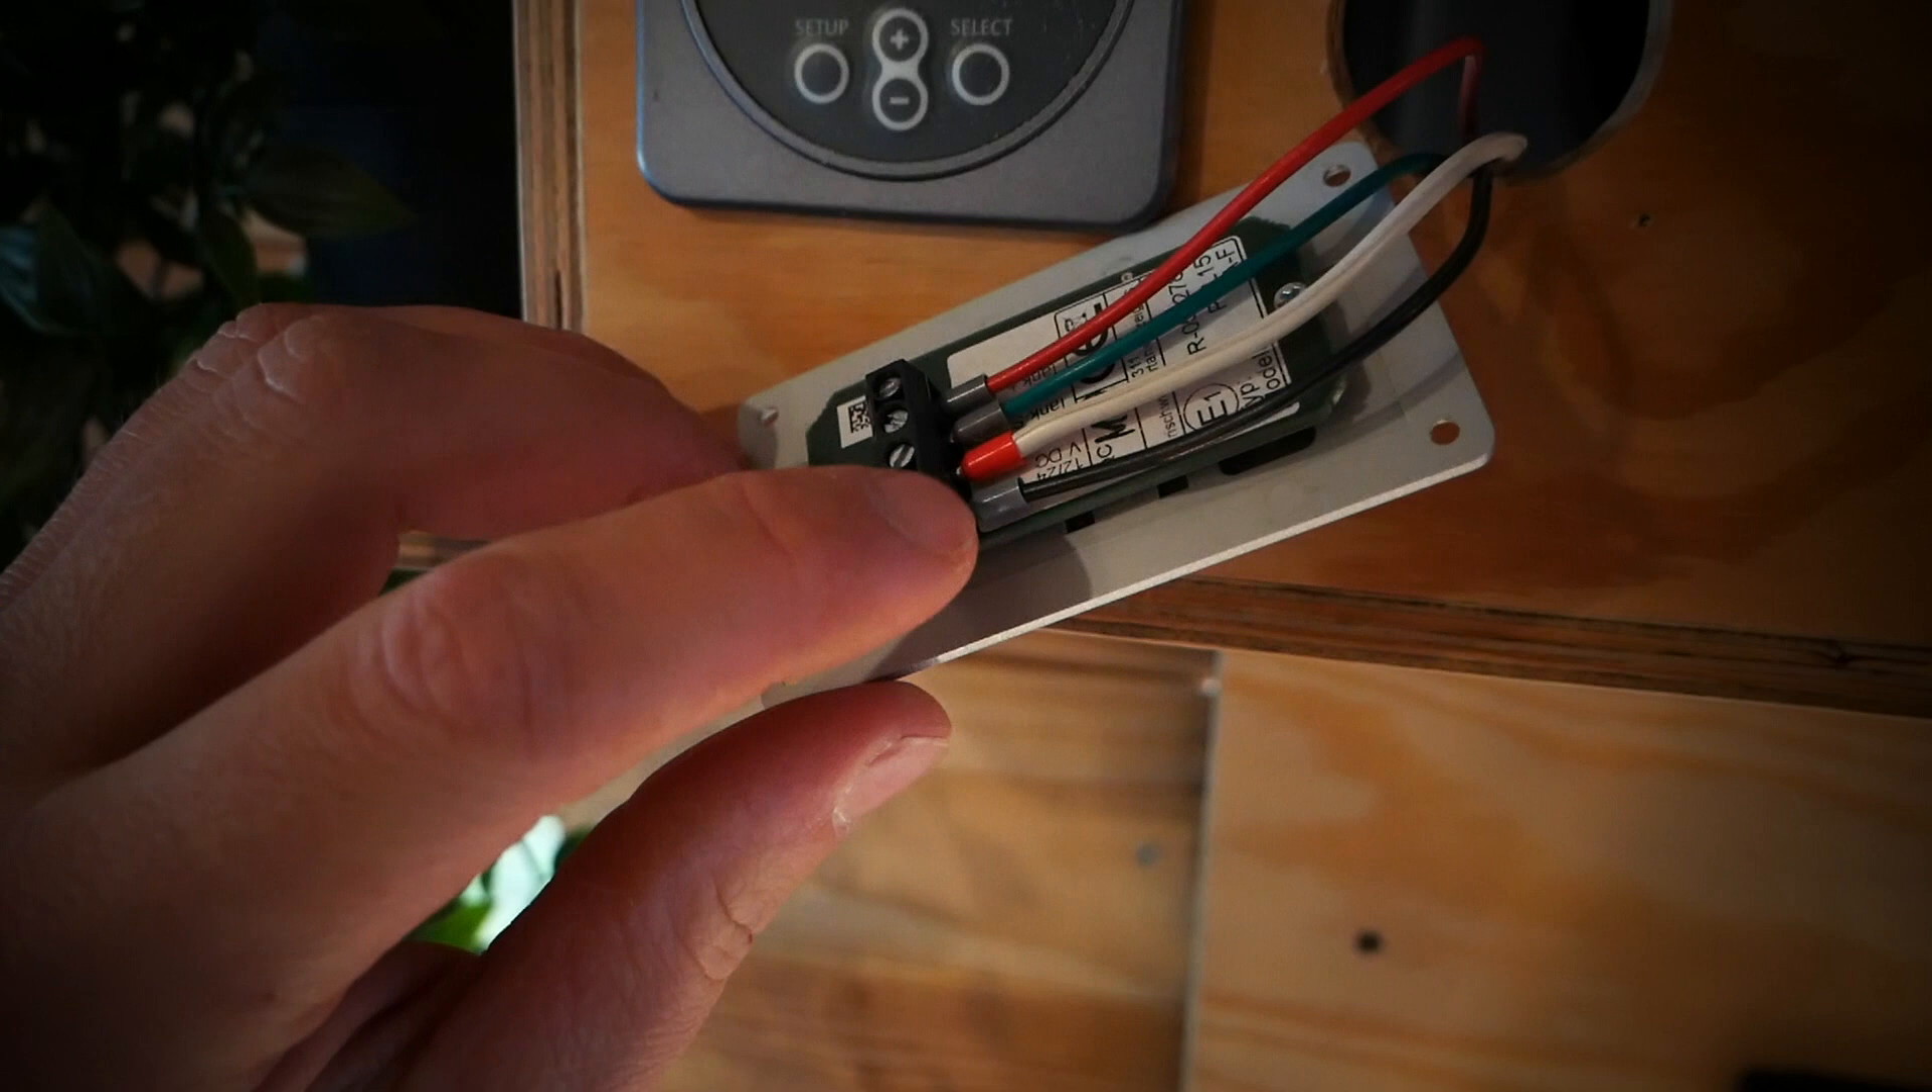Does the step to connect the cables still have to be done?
No.